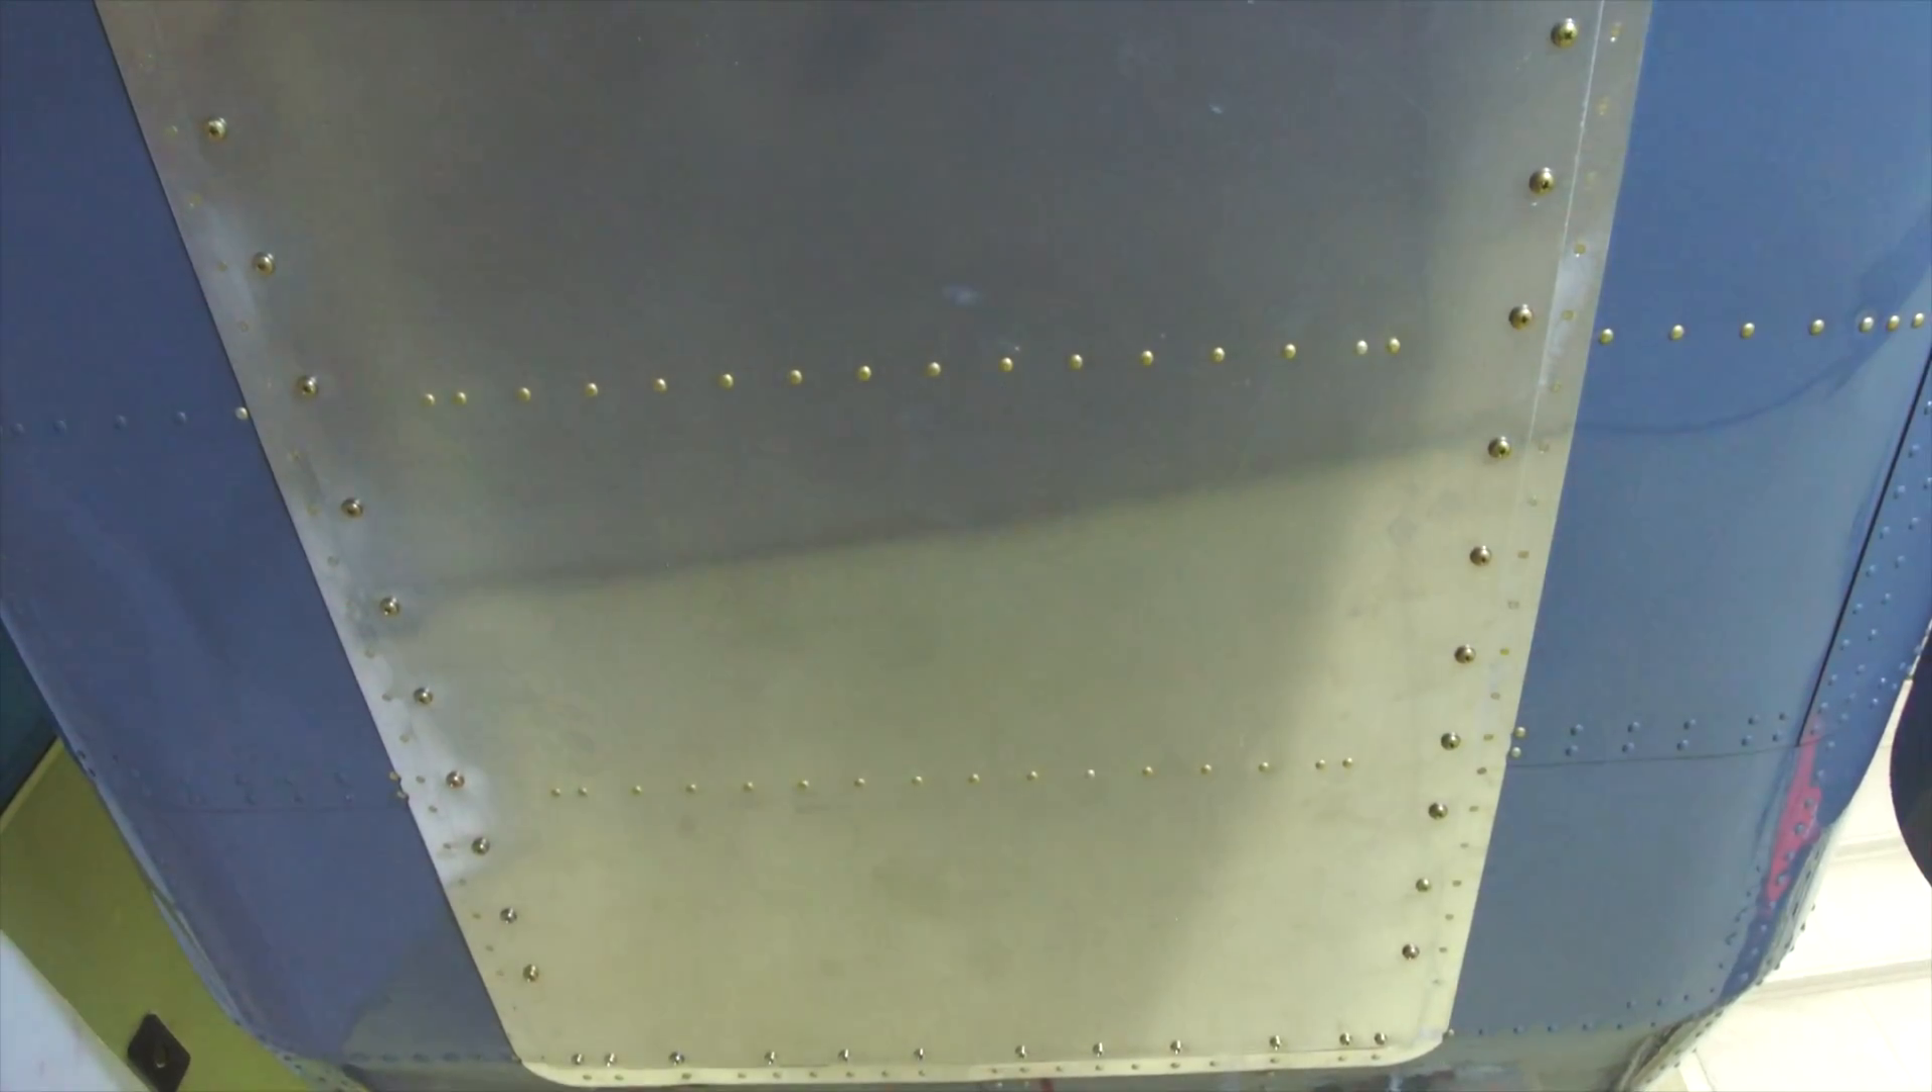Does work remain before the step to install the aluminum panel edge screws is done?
No.